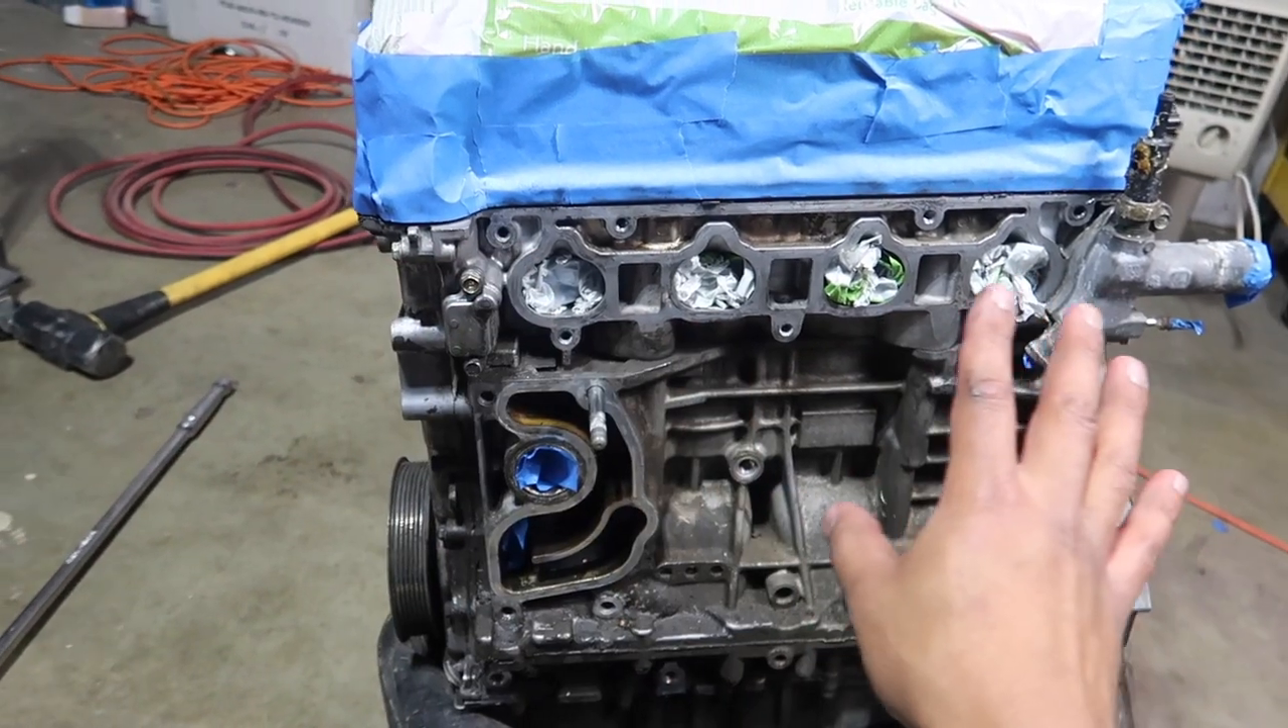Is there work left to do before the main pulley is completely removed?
Yes.